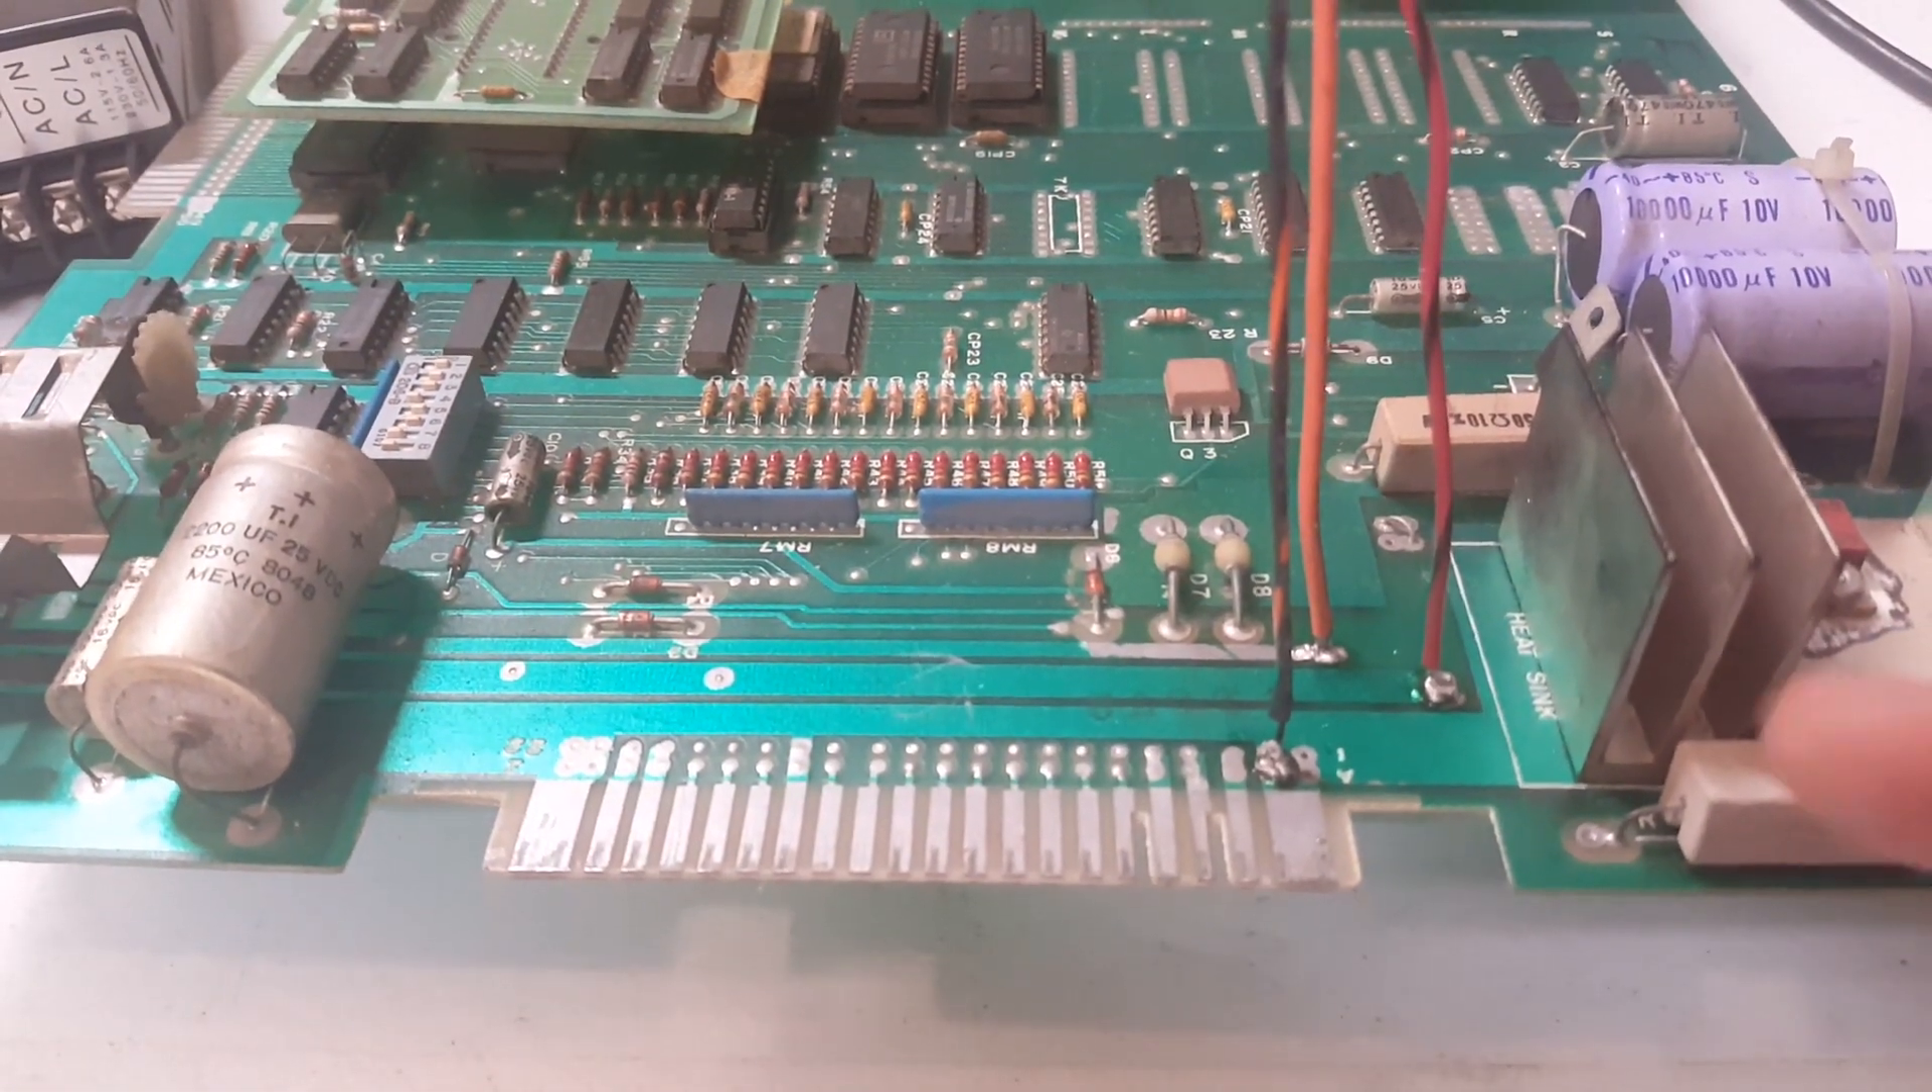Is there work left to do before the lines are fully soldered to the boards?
No.